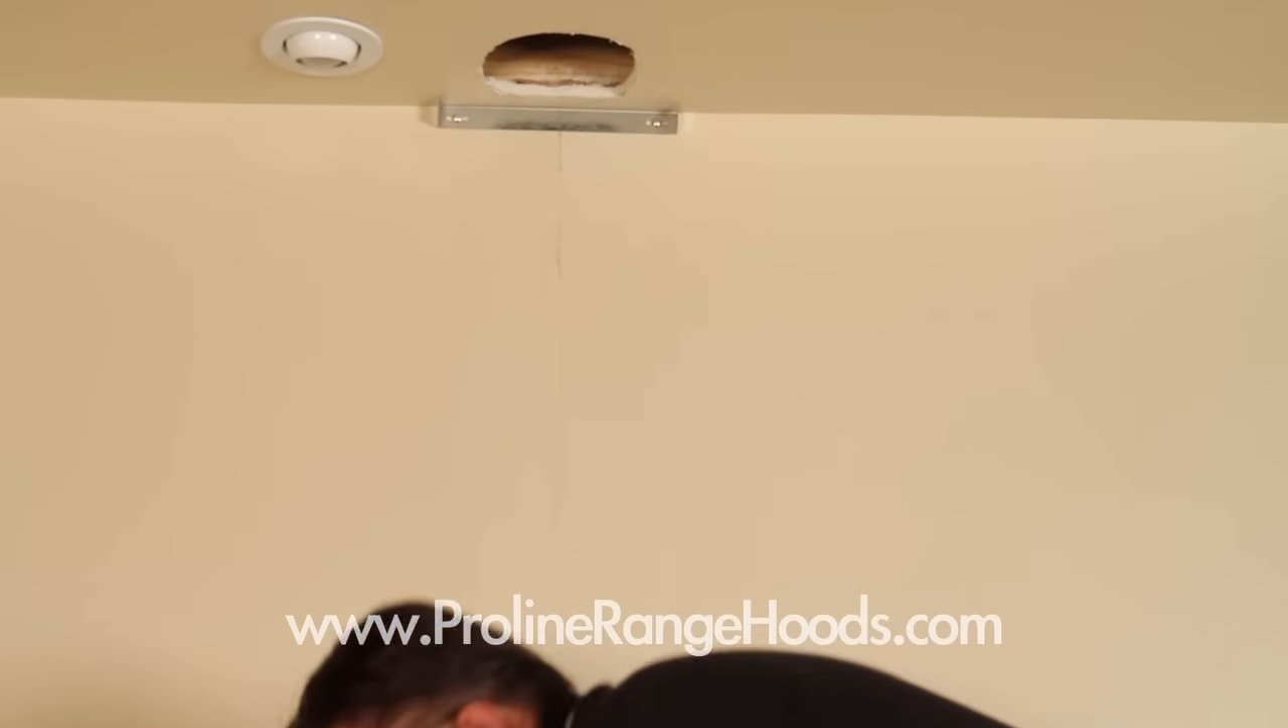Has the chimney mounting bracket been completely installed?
Yes.